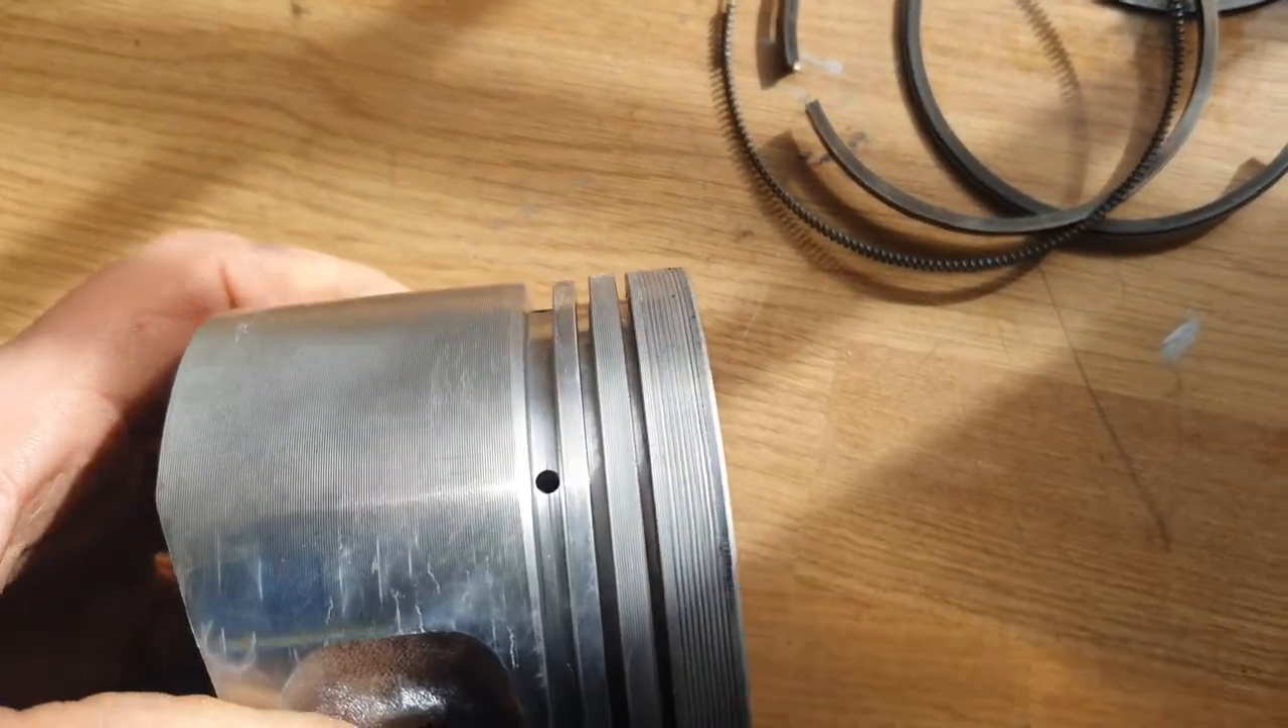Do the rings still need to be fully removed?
No.